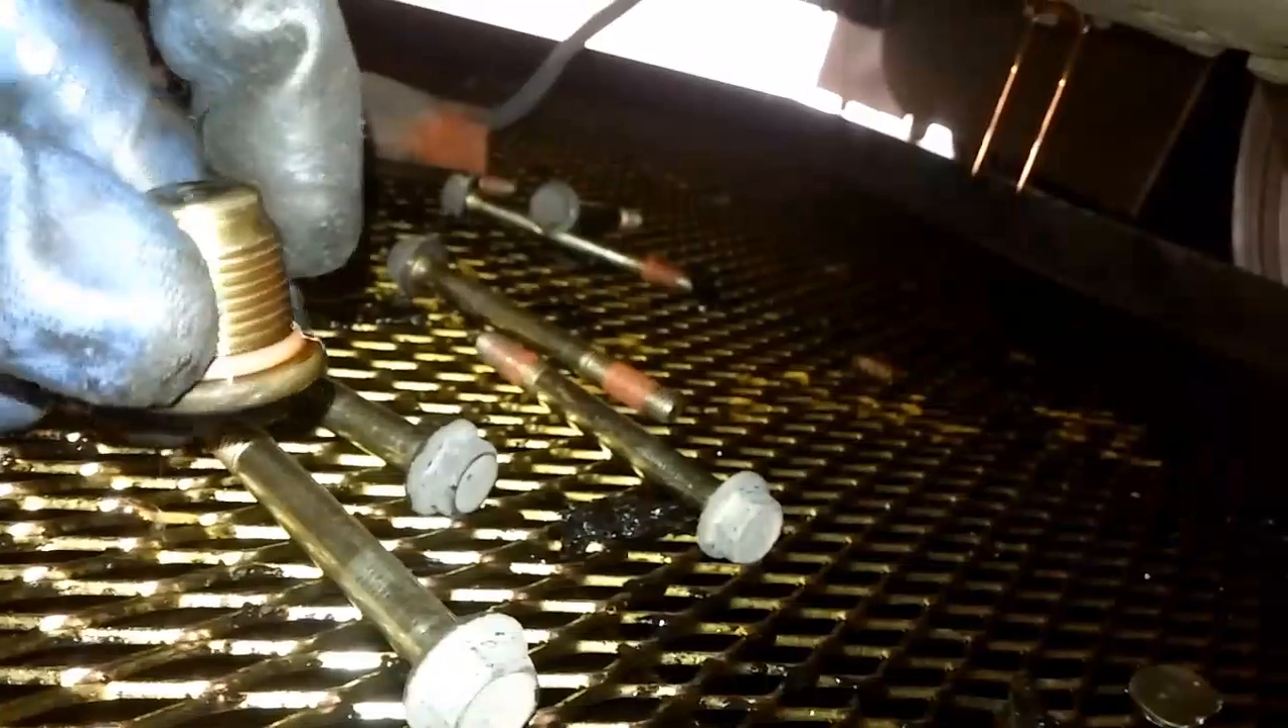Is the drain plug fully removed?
Yes.